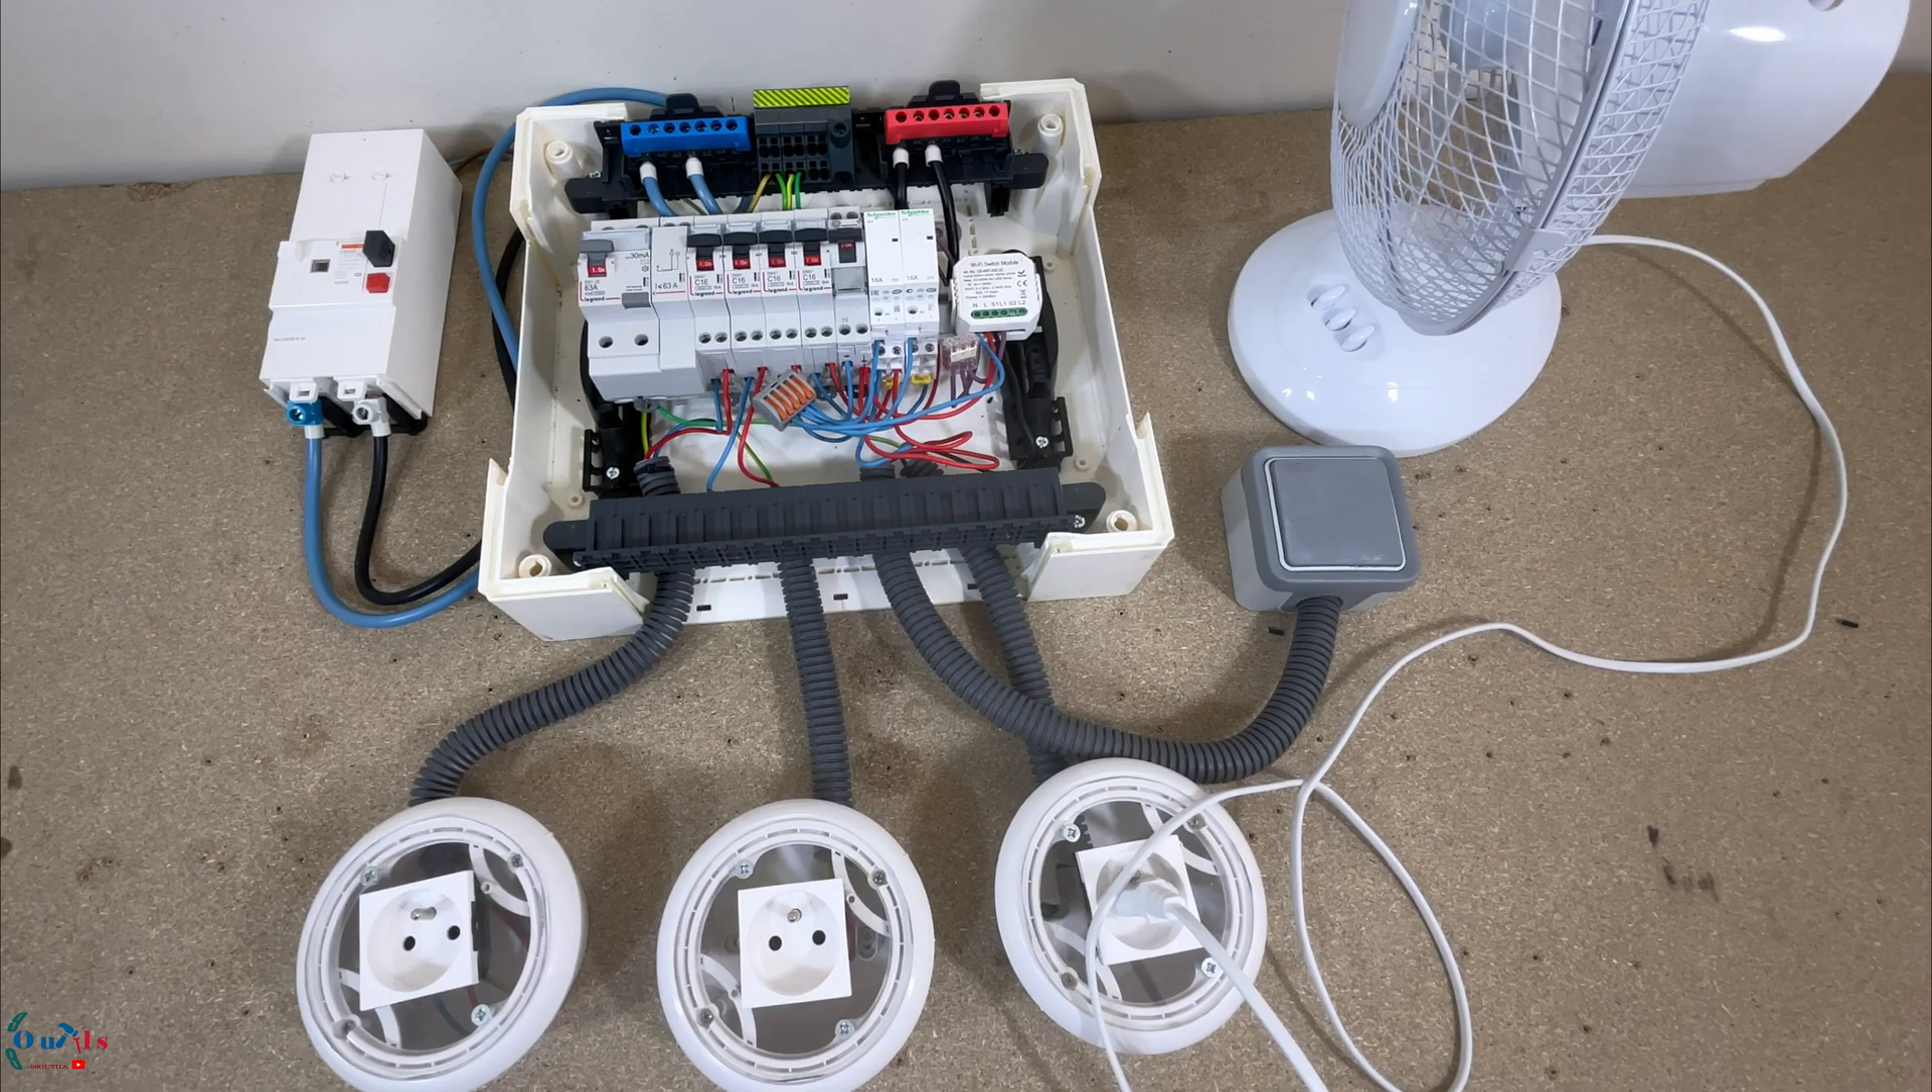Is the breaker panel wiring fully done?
Yes.